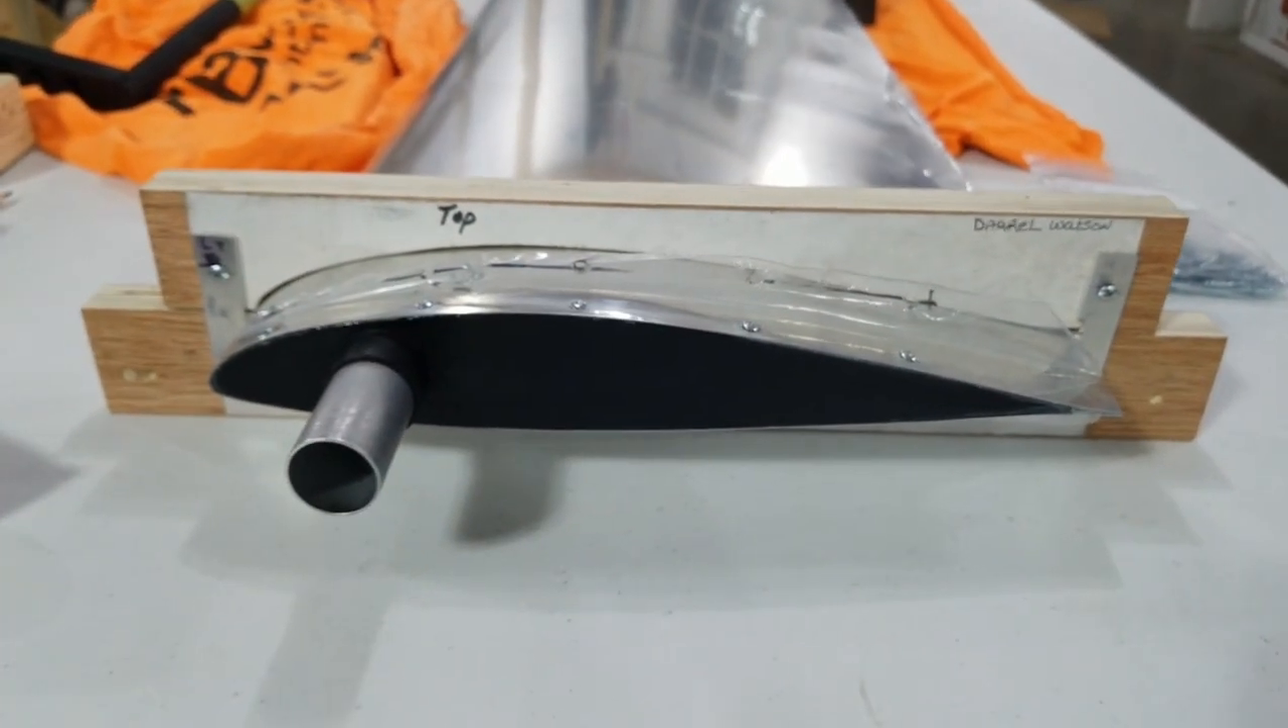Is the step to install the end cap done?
Yes.